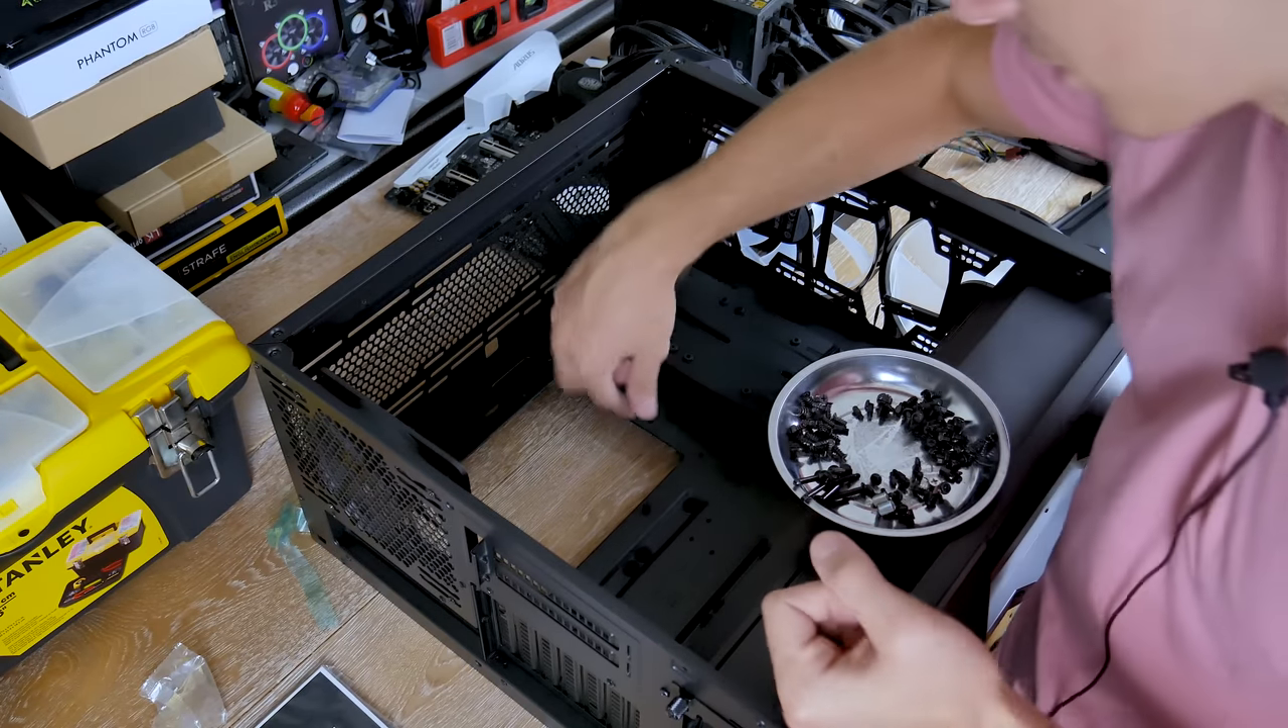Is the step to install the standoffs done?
No.